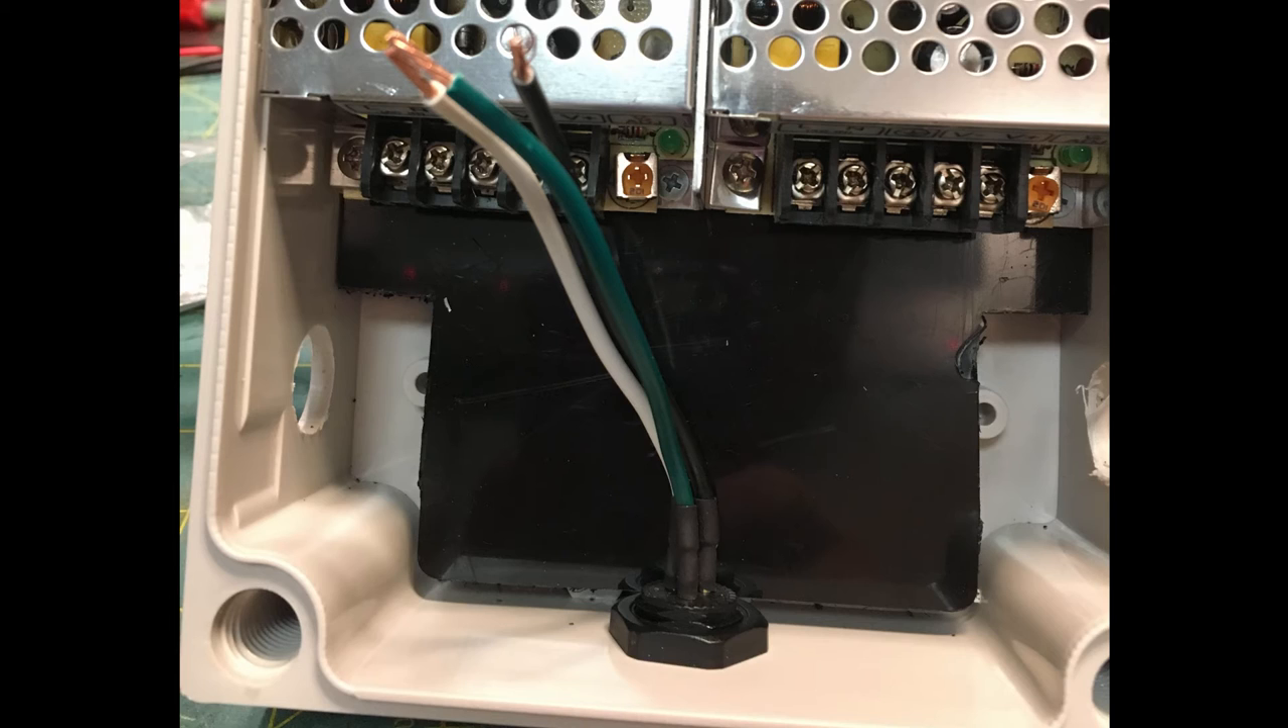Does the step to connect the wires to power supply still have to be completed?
Yes.